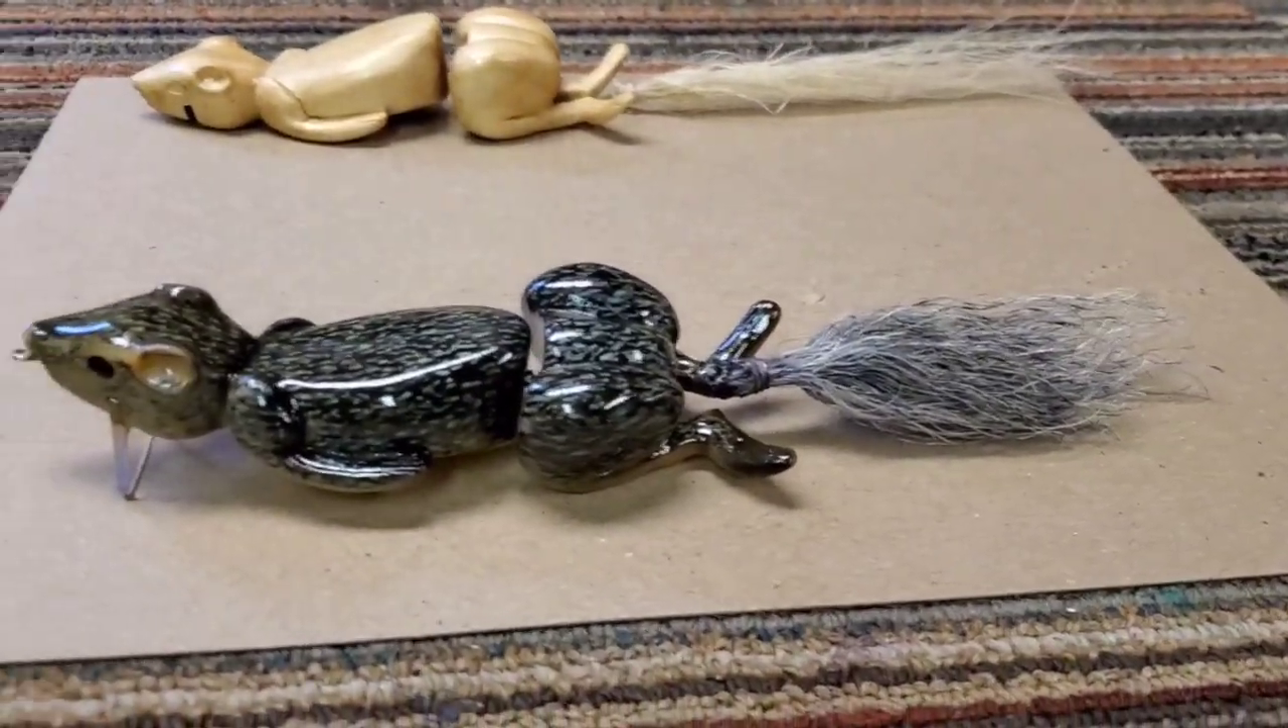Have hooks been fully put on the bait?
No.